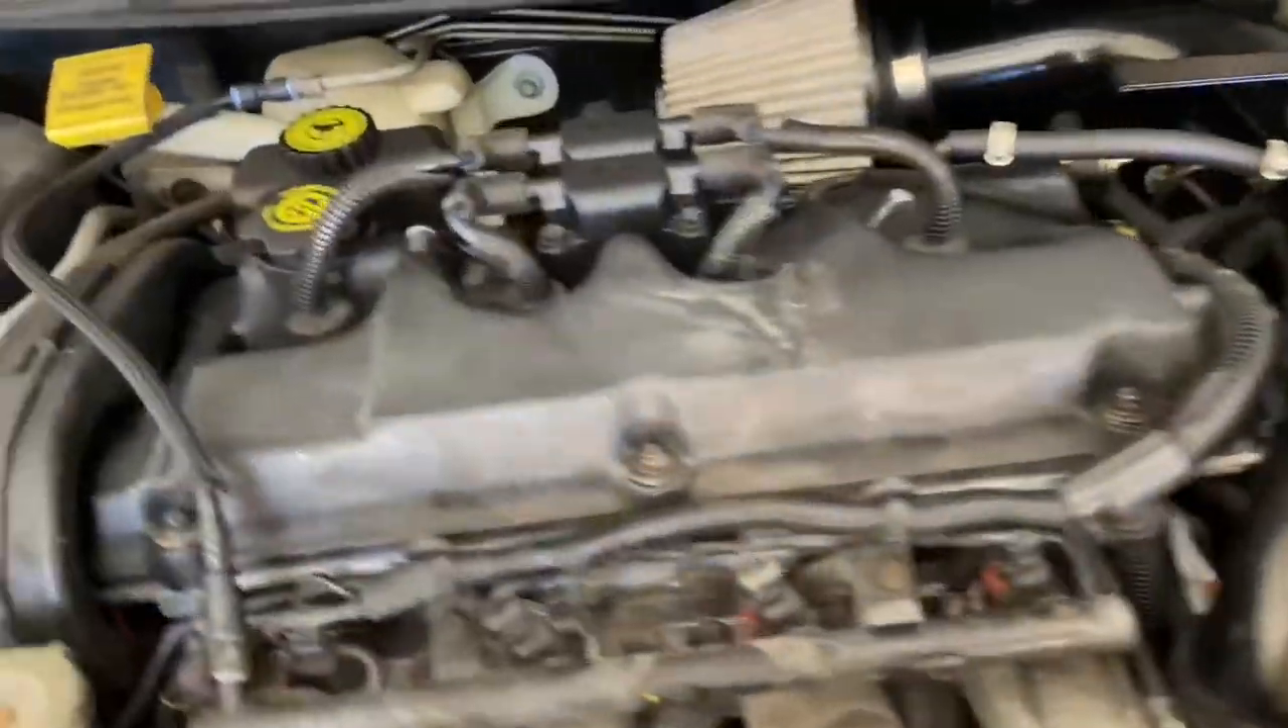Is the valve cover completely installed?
Yes.